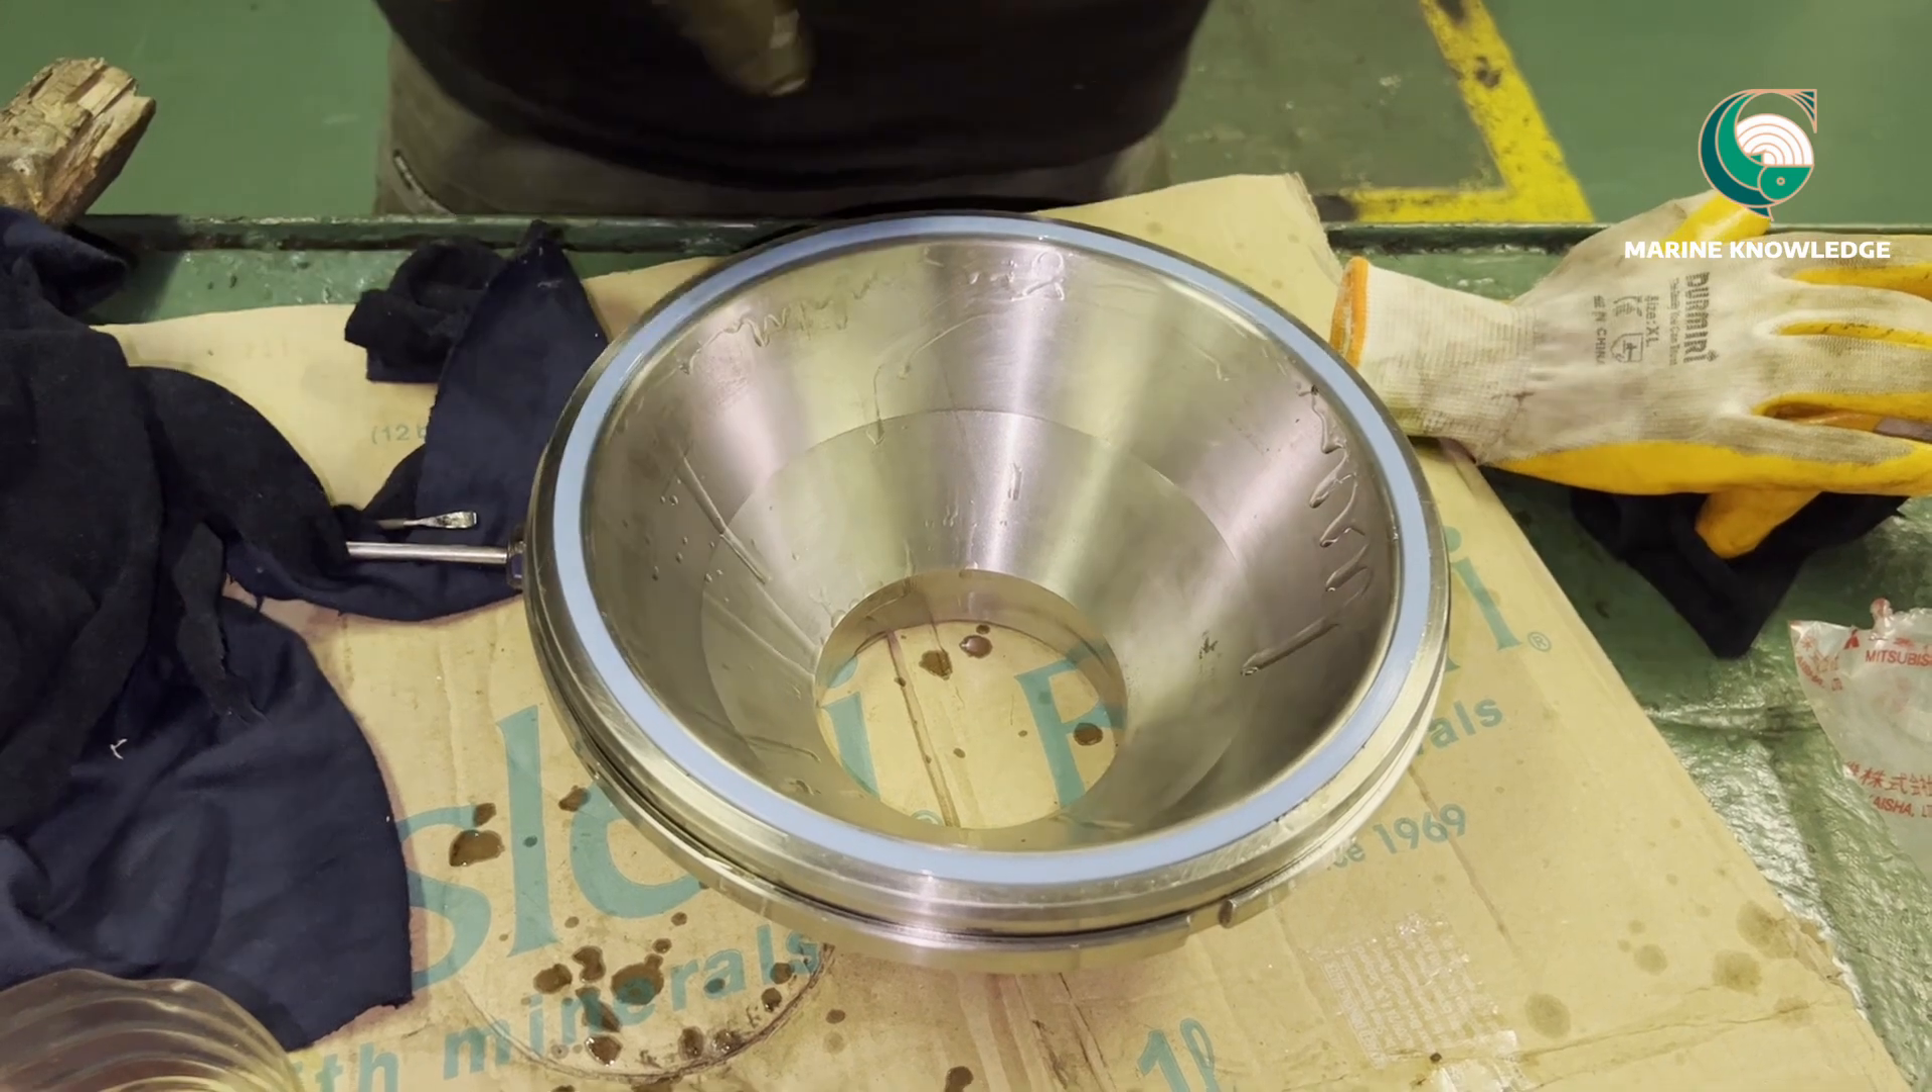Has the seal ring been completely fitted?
Yes.